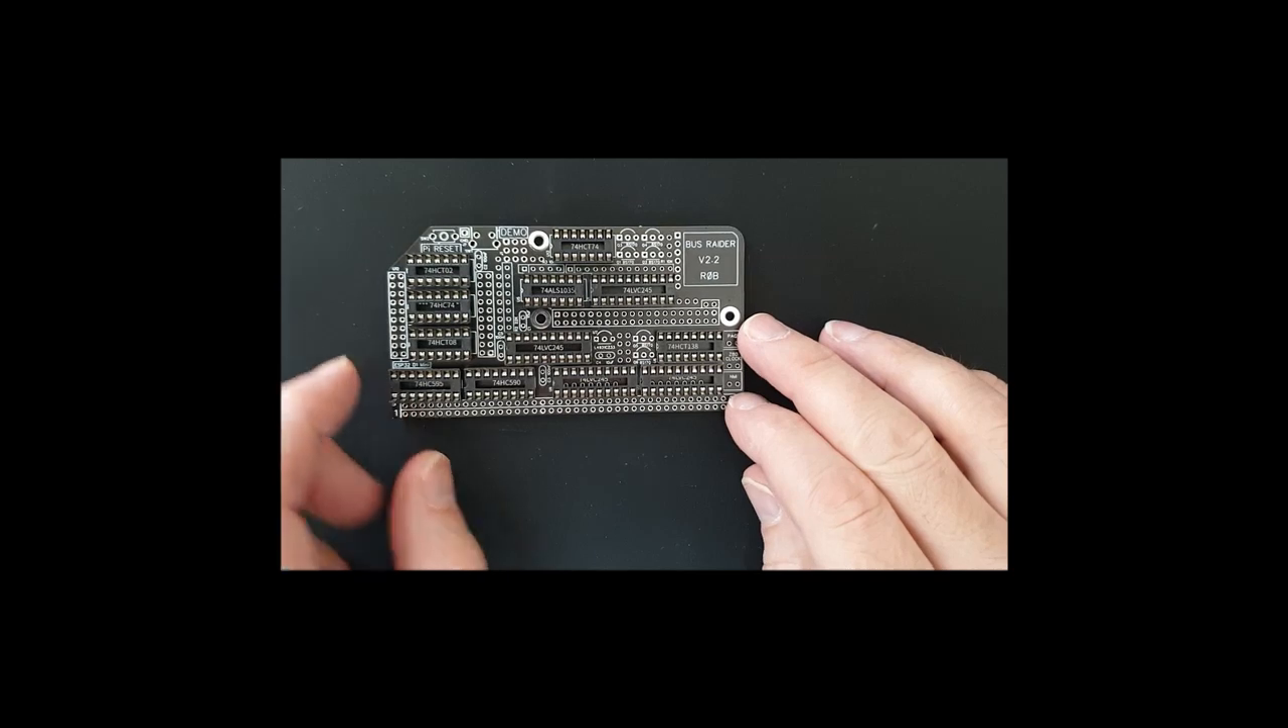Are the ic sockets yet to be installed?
No.